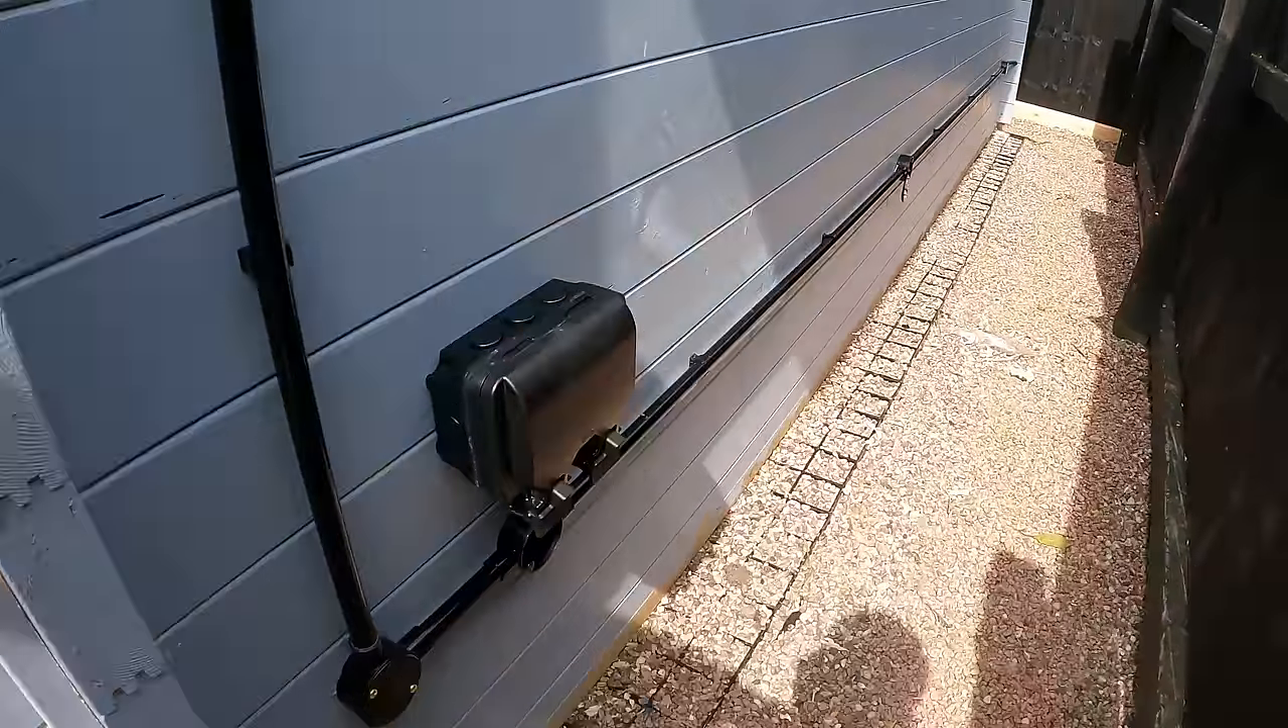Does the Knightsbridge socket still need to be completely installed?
No.